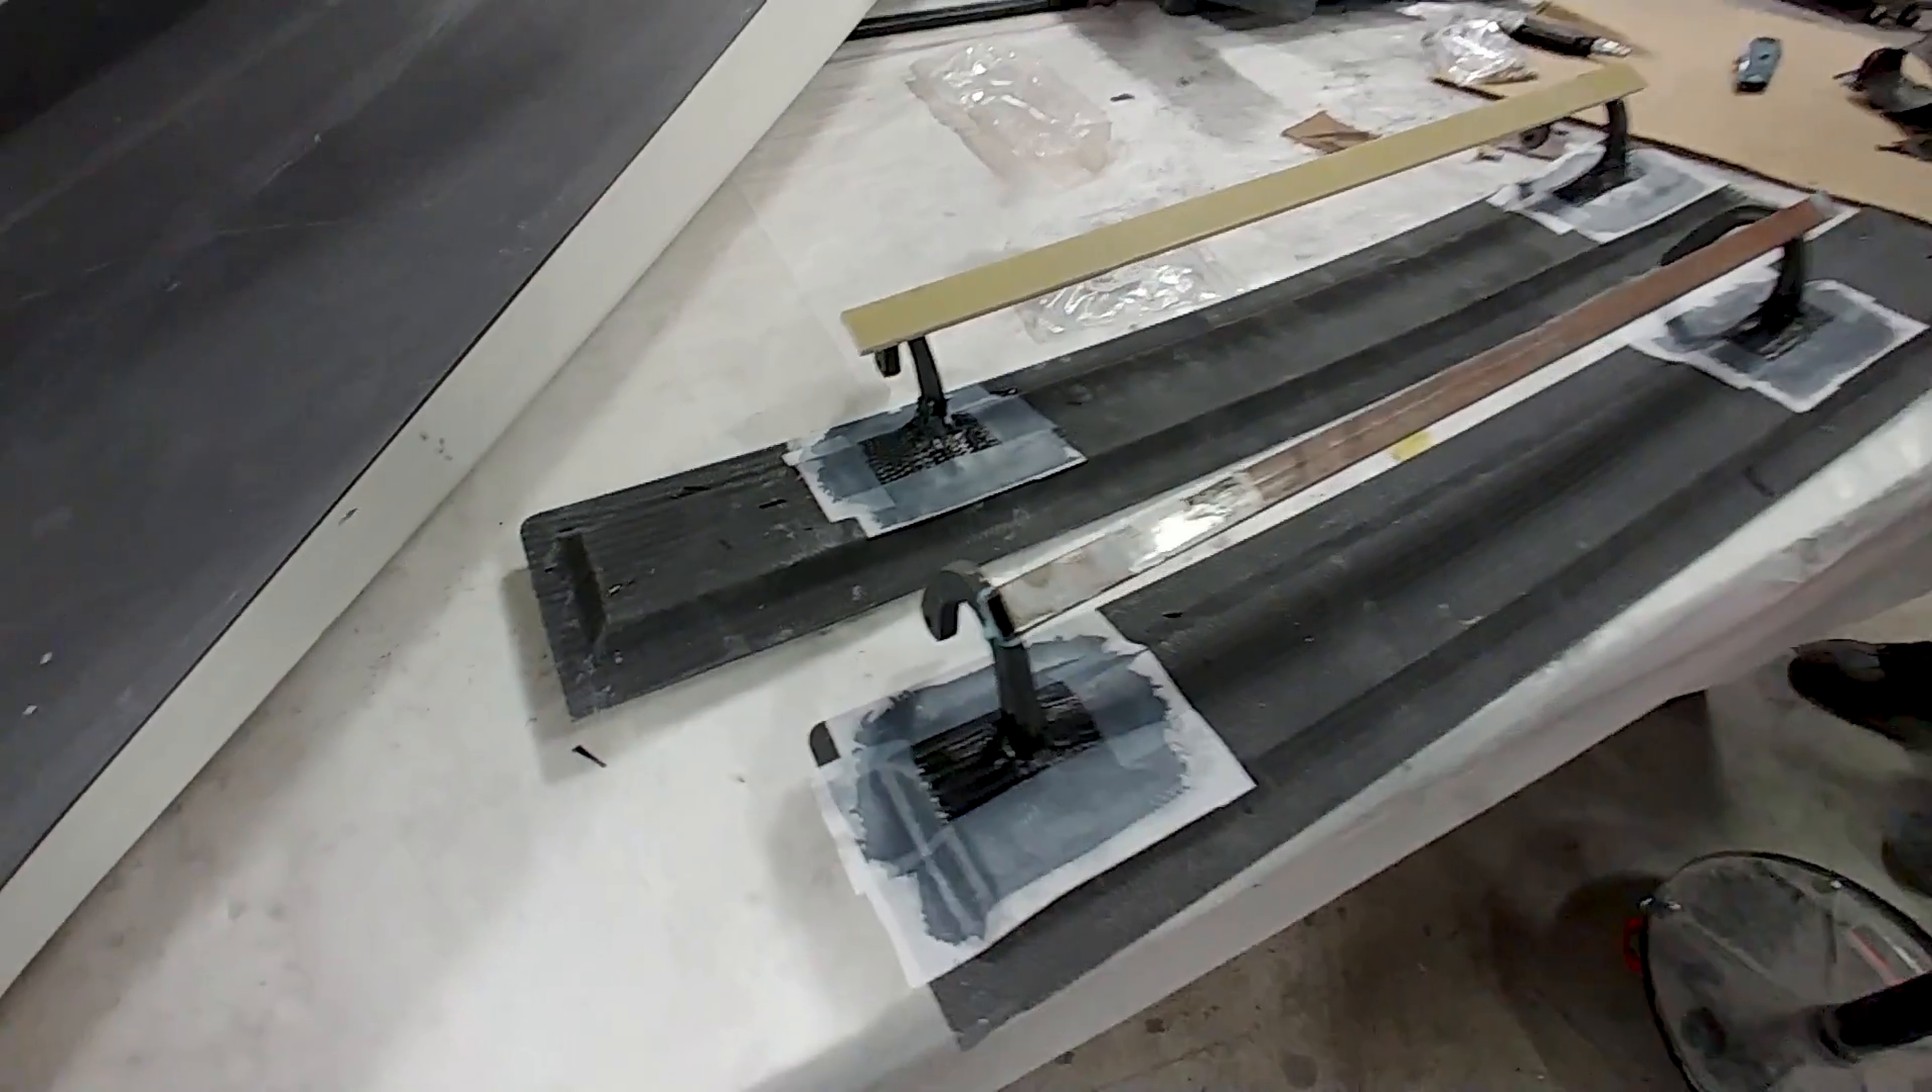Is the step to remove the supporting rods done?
No.